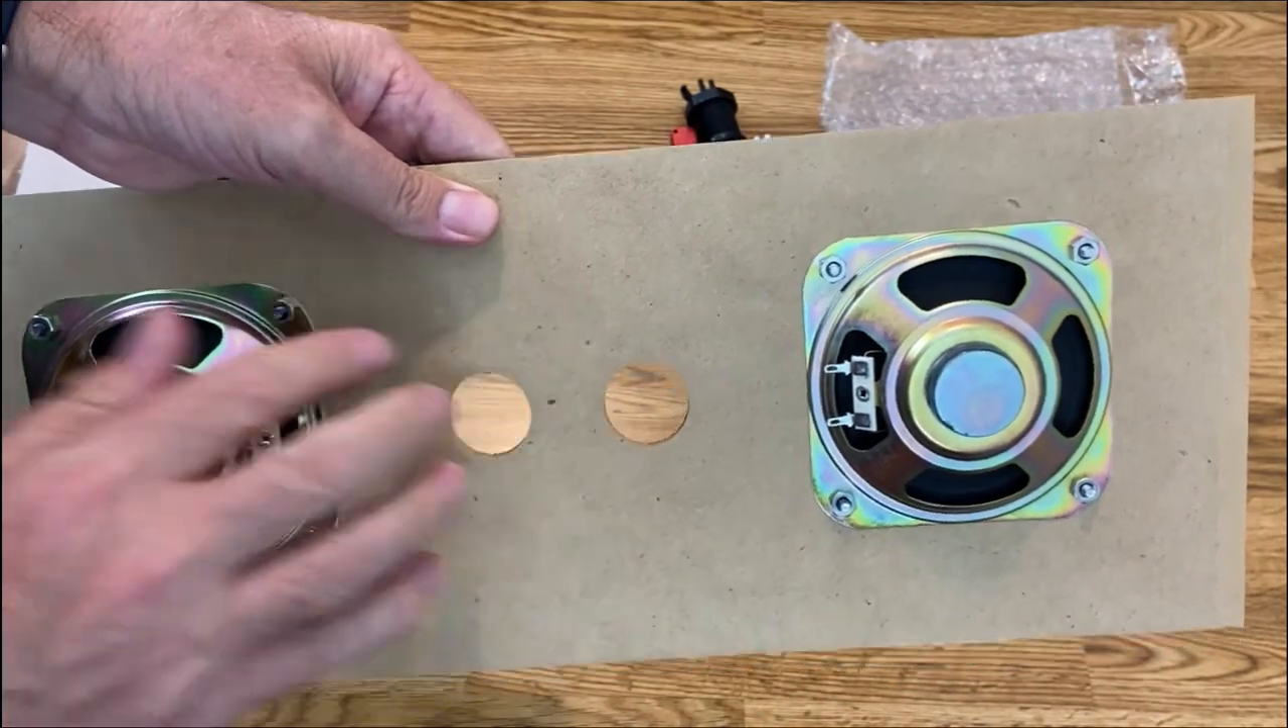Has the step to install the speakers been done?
Yes.